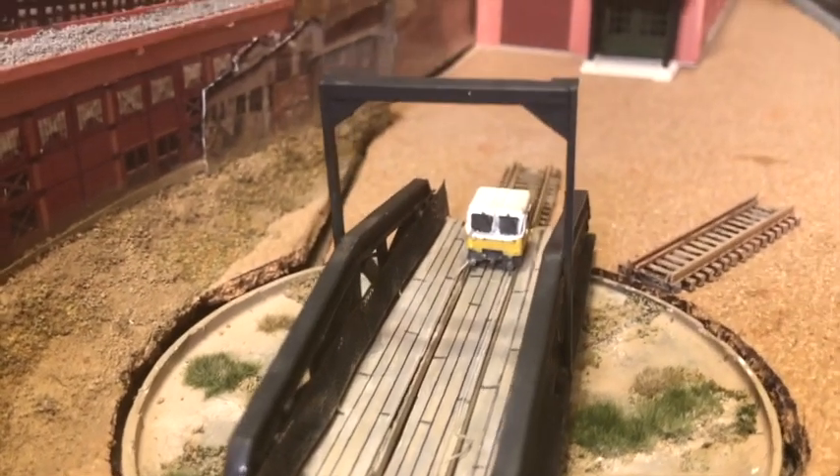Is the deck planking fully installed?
Yes.